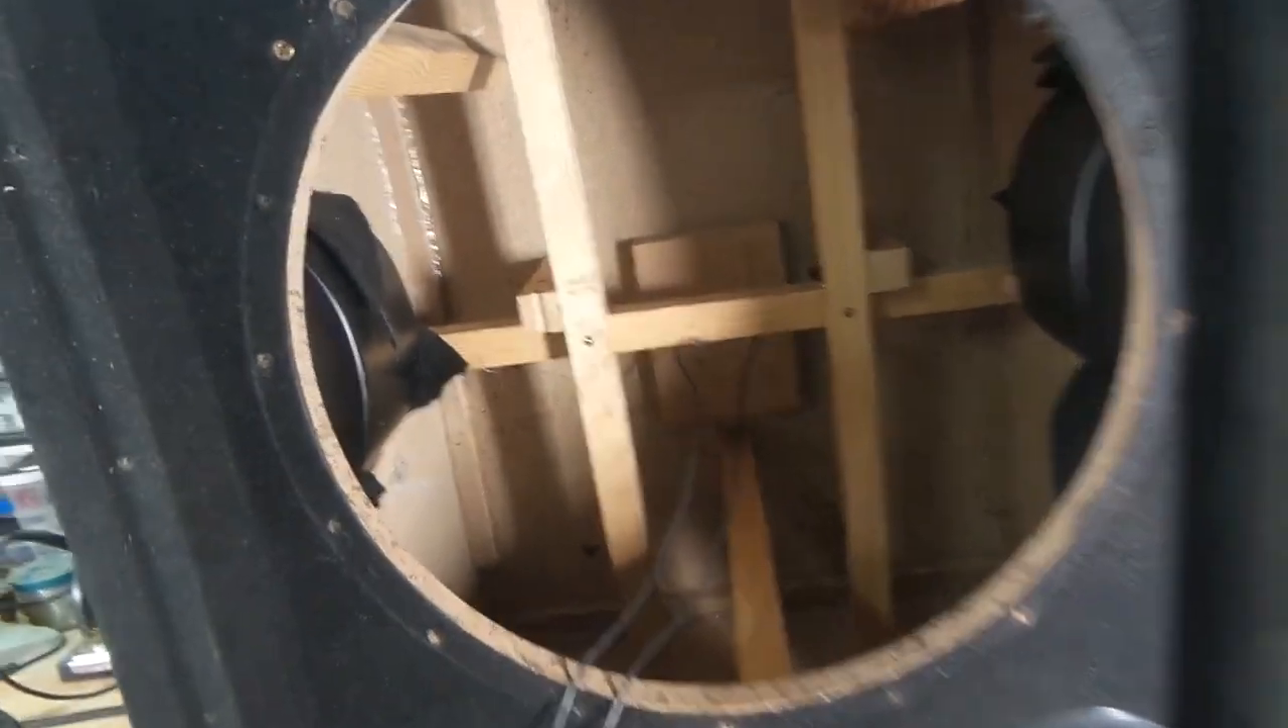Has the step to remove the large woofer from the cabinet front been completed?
Yes.